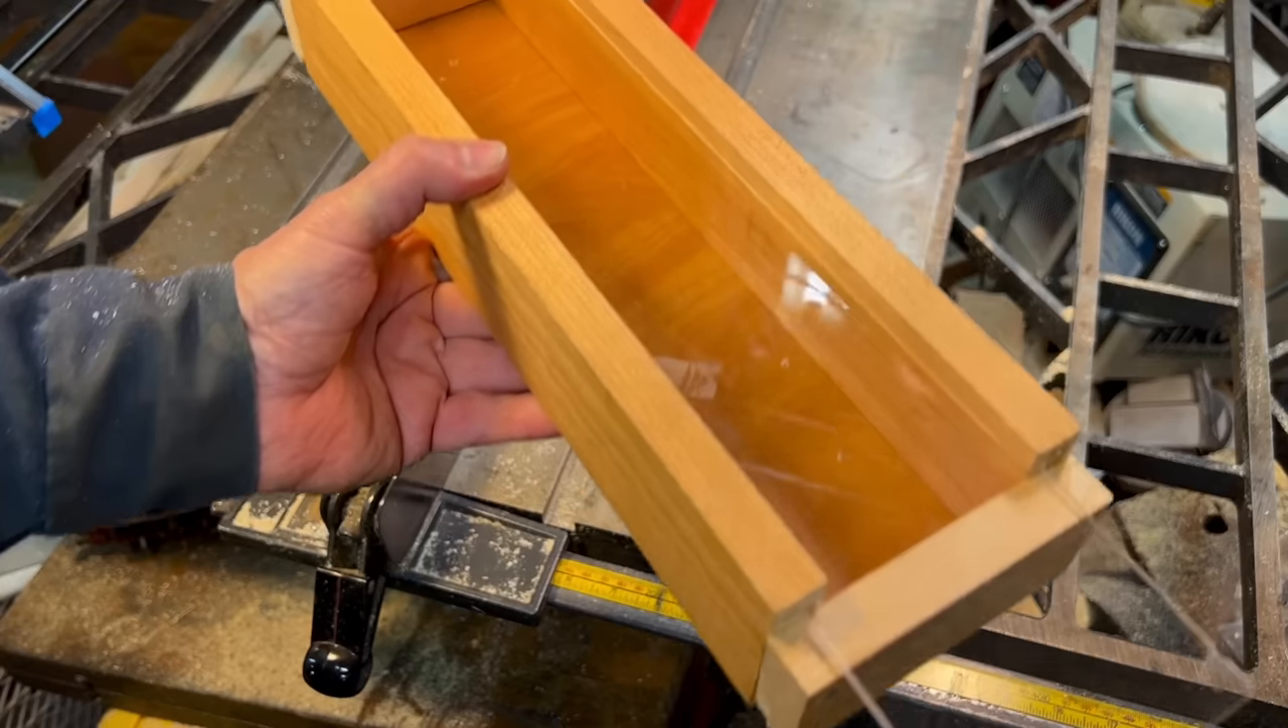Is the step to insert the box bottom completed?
Yes.